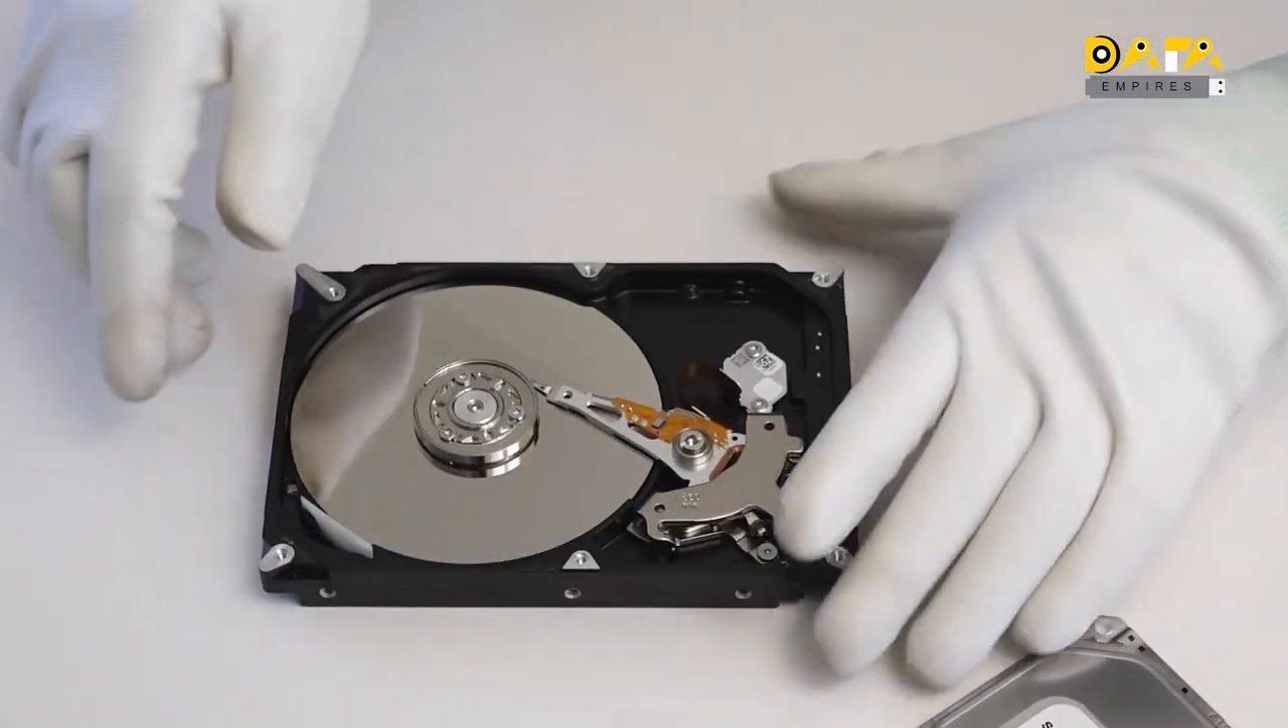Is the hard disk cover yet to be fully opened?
No.